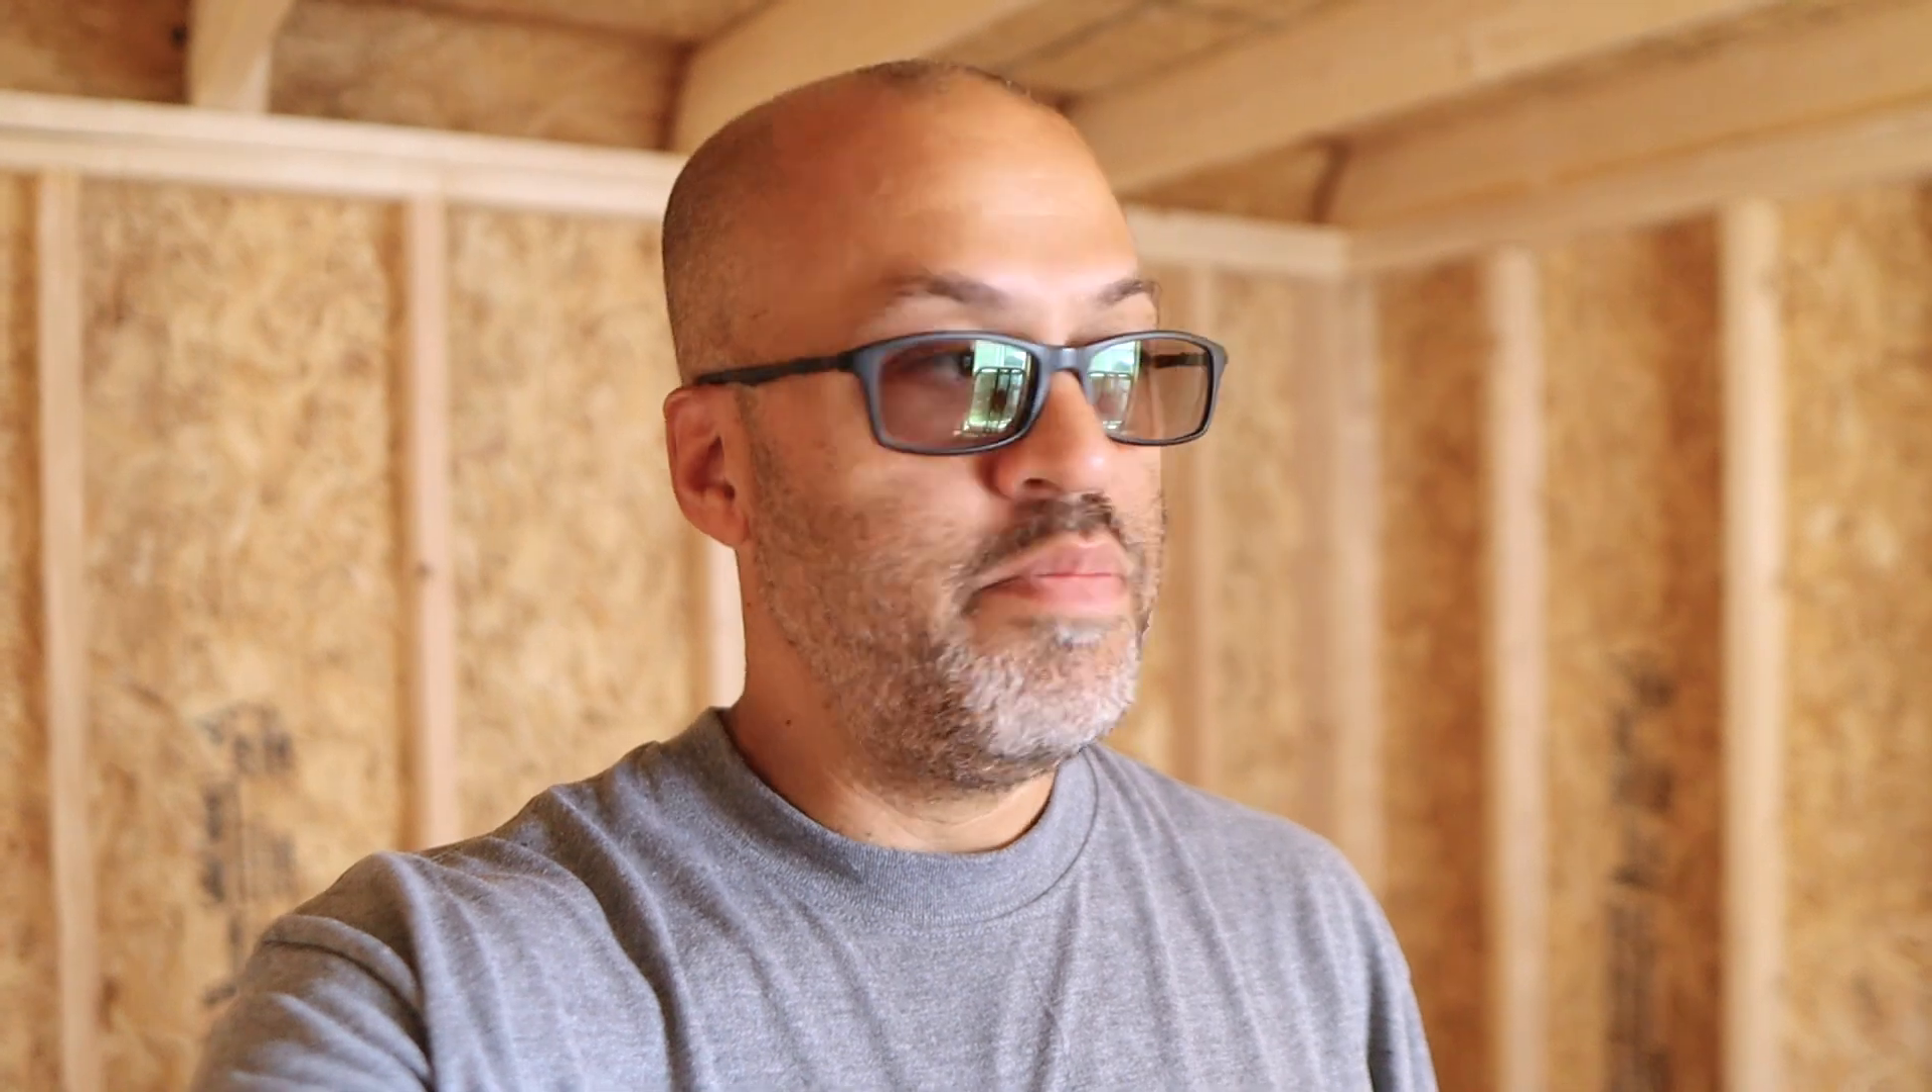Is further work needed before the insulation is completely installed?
Yes.